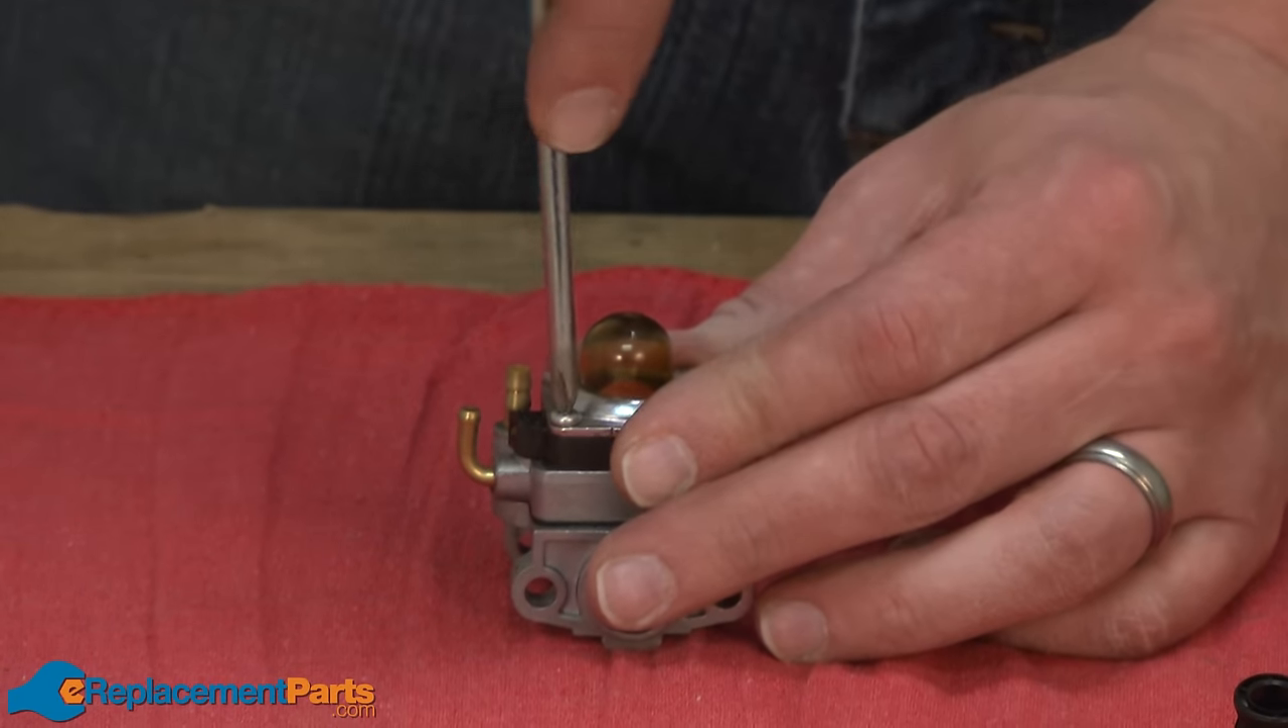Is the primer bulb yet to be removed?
Yes.